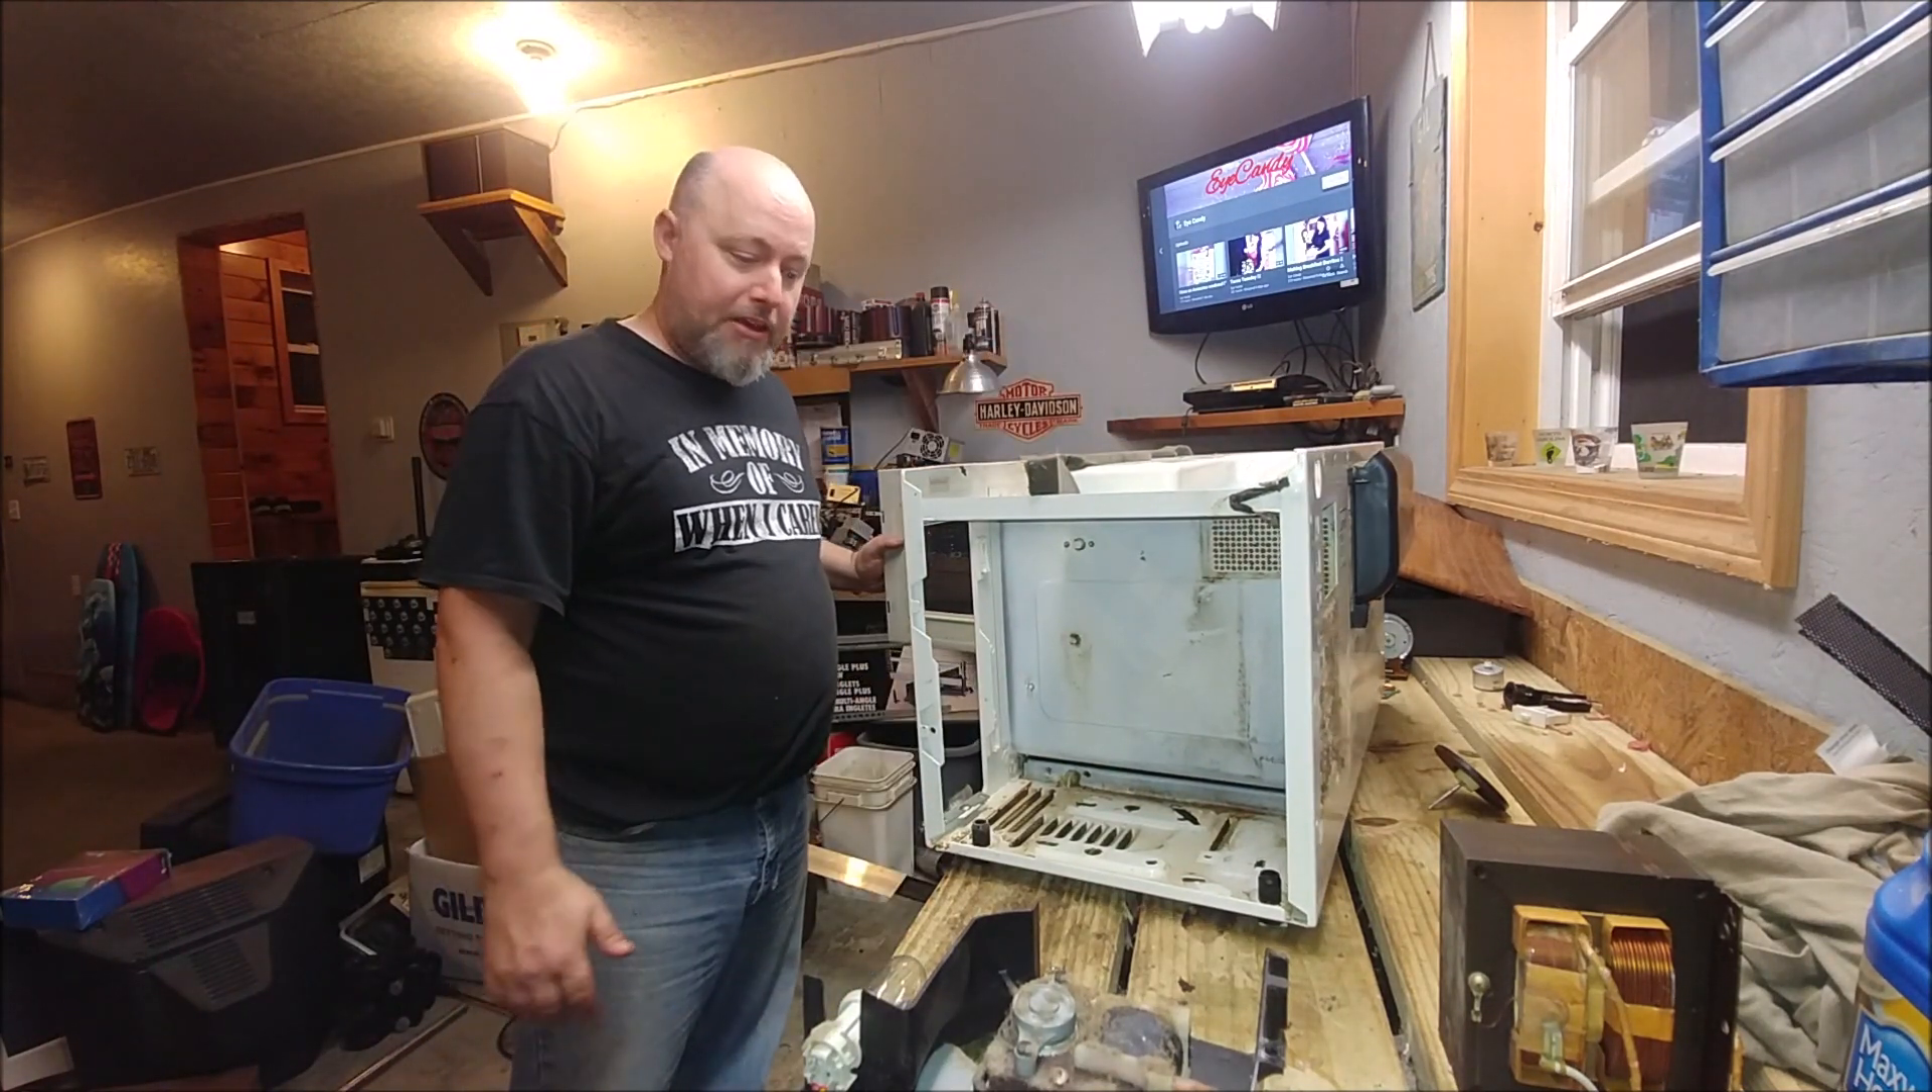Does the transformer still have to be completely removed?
No.